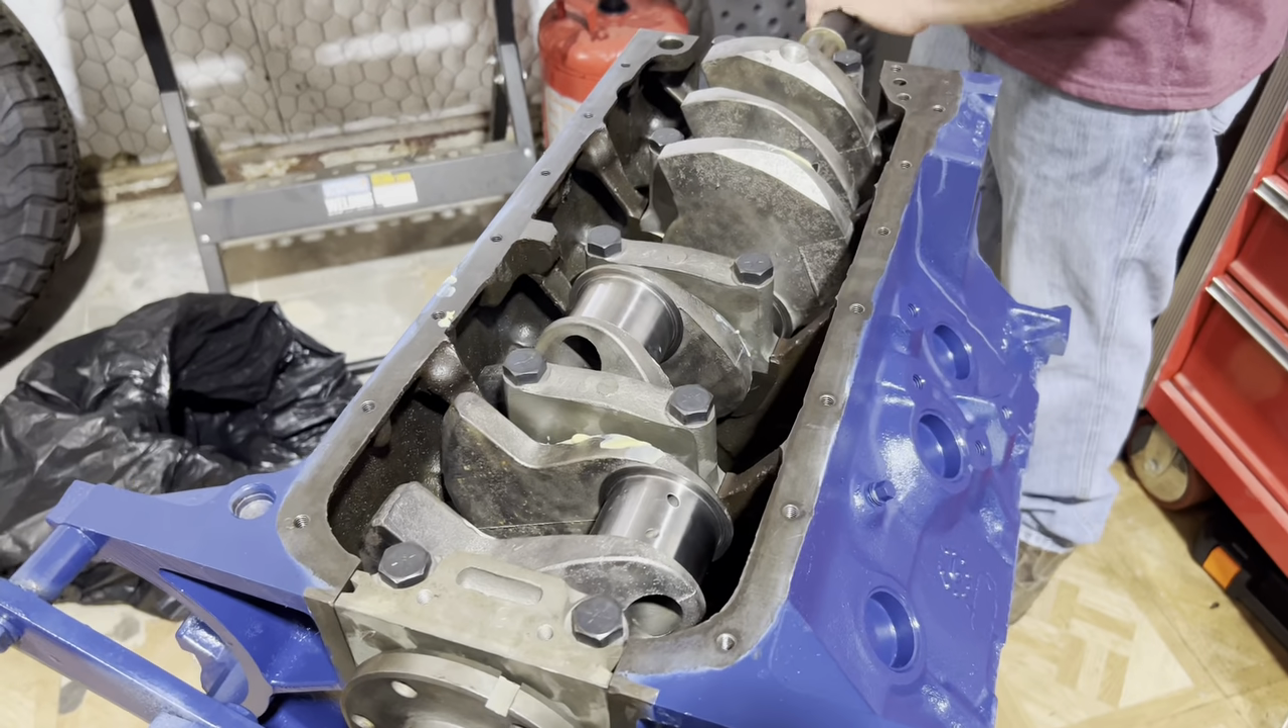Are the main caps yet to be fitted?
No.